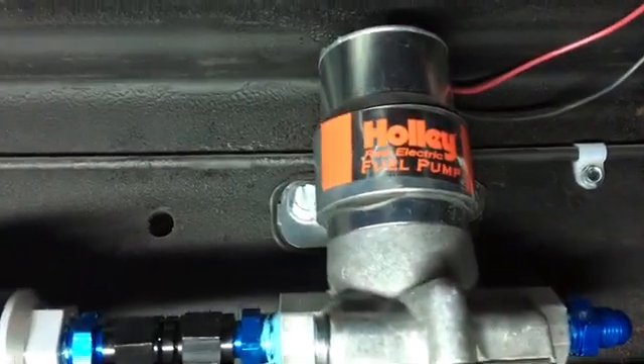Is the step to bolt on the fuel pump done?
Yes.